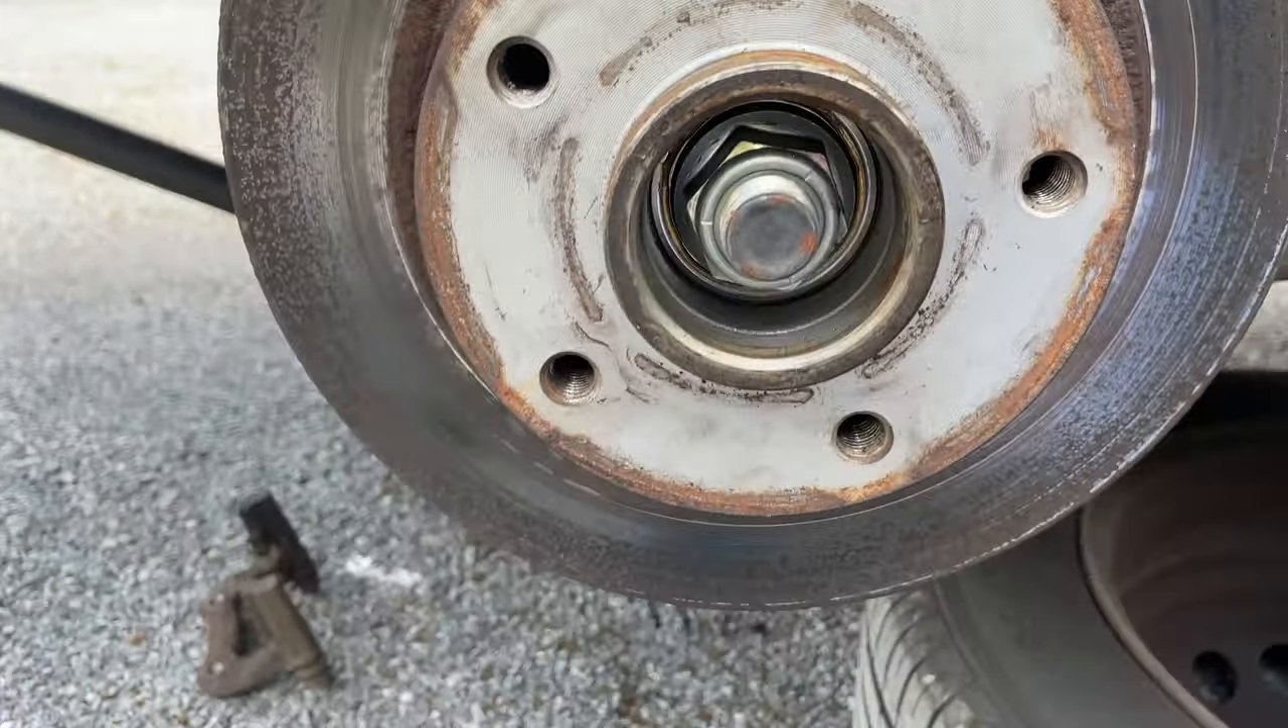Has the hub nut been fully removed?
No.